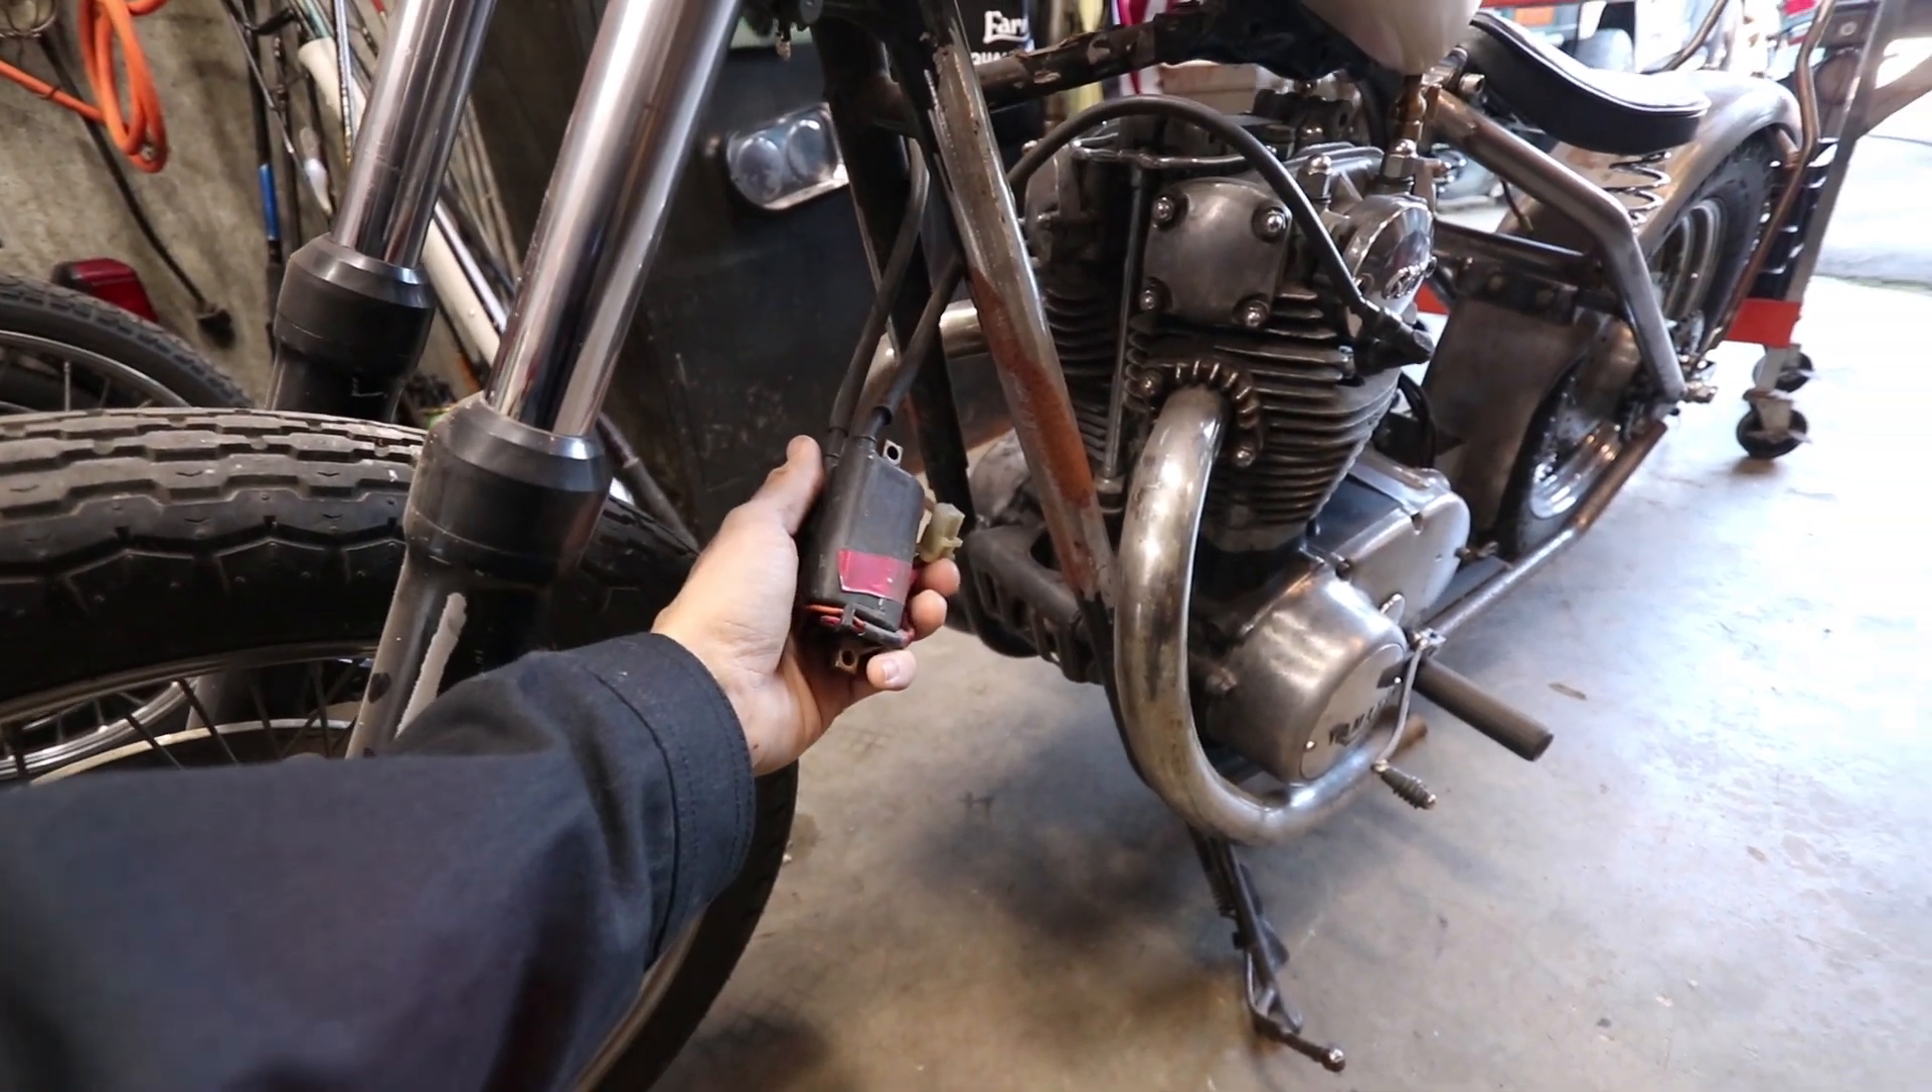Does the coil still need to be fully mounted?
Yes.